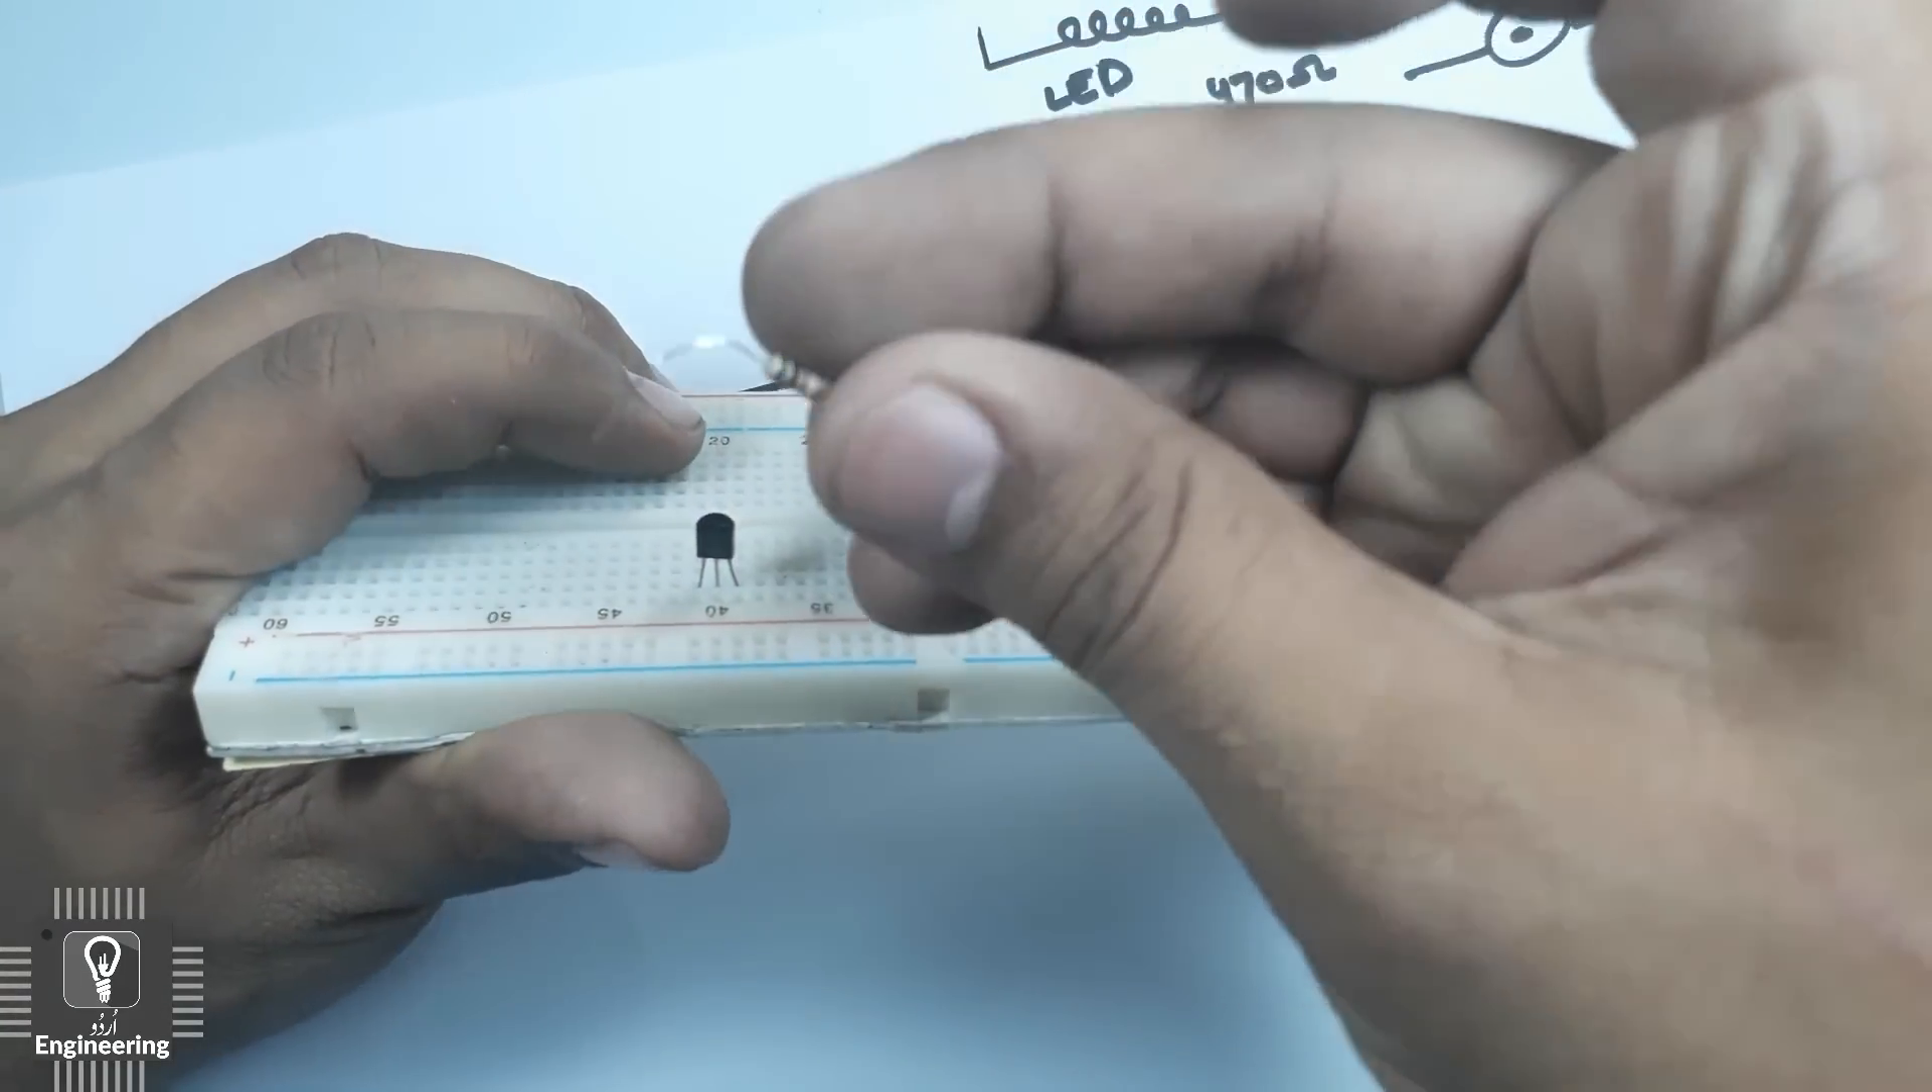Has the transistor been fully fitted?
Yes.